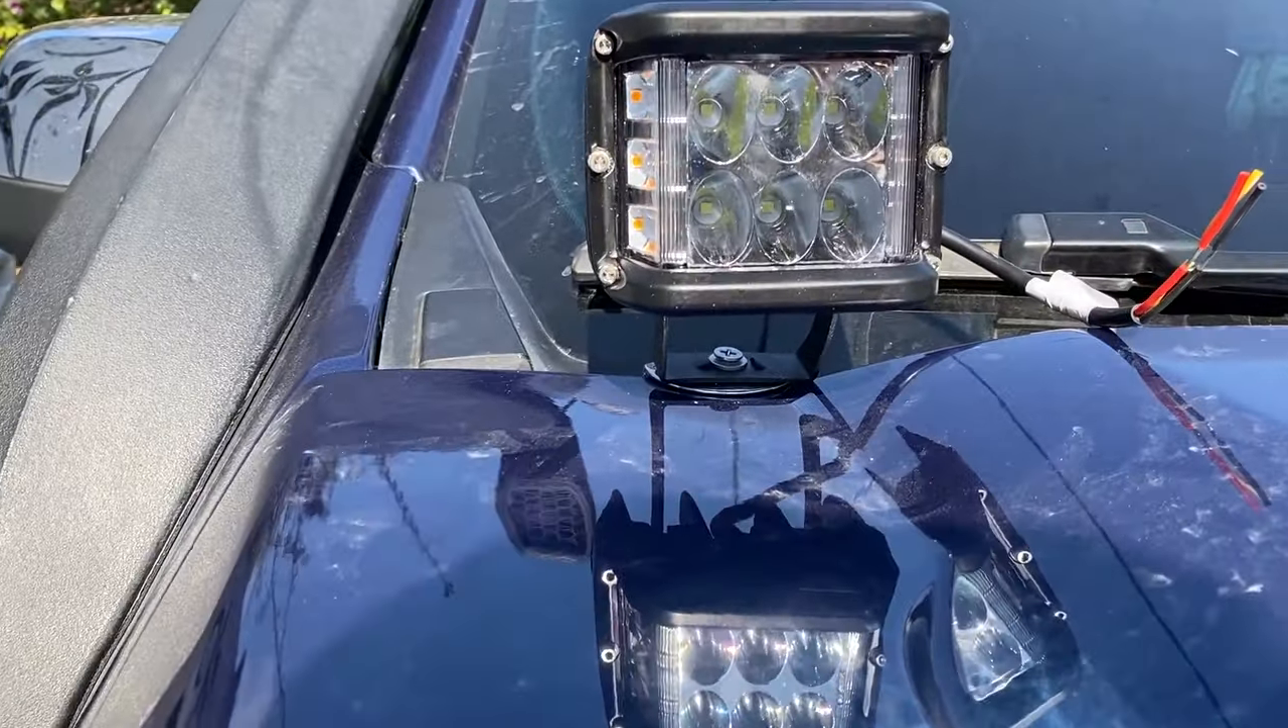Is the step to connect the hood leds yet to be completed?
Yes.